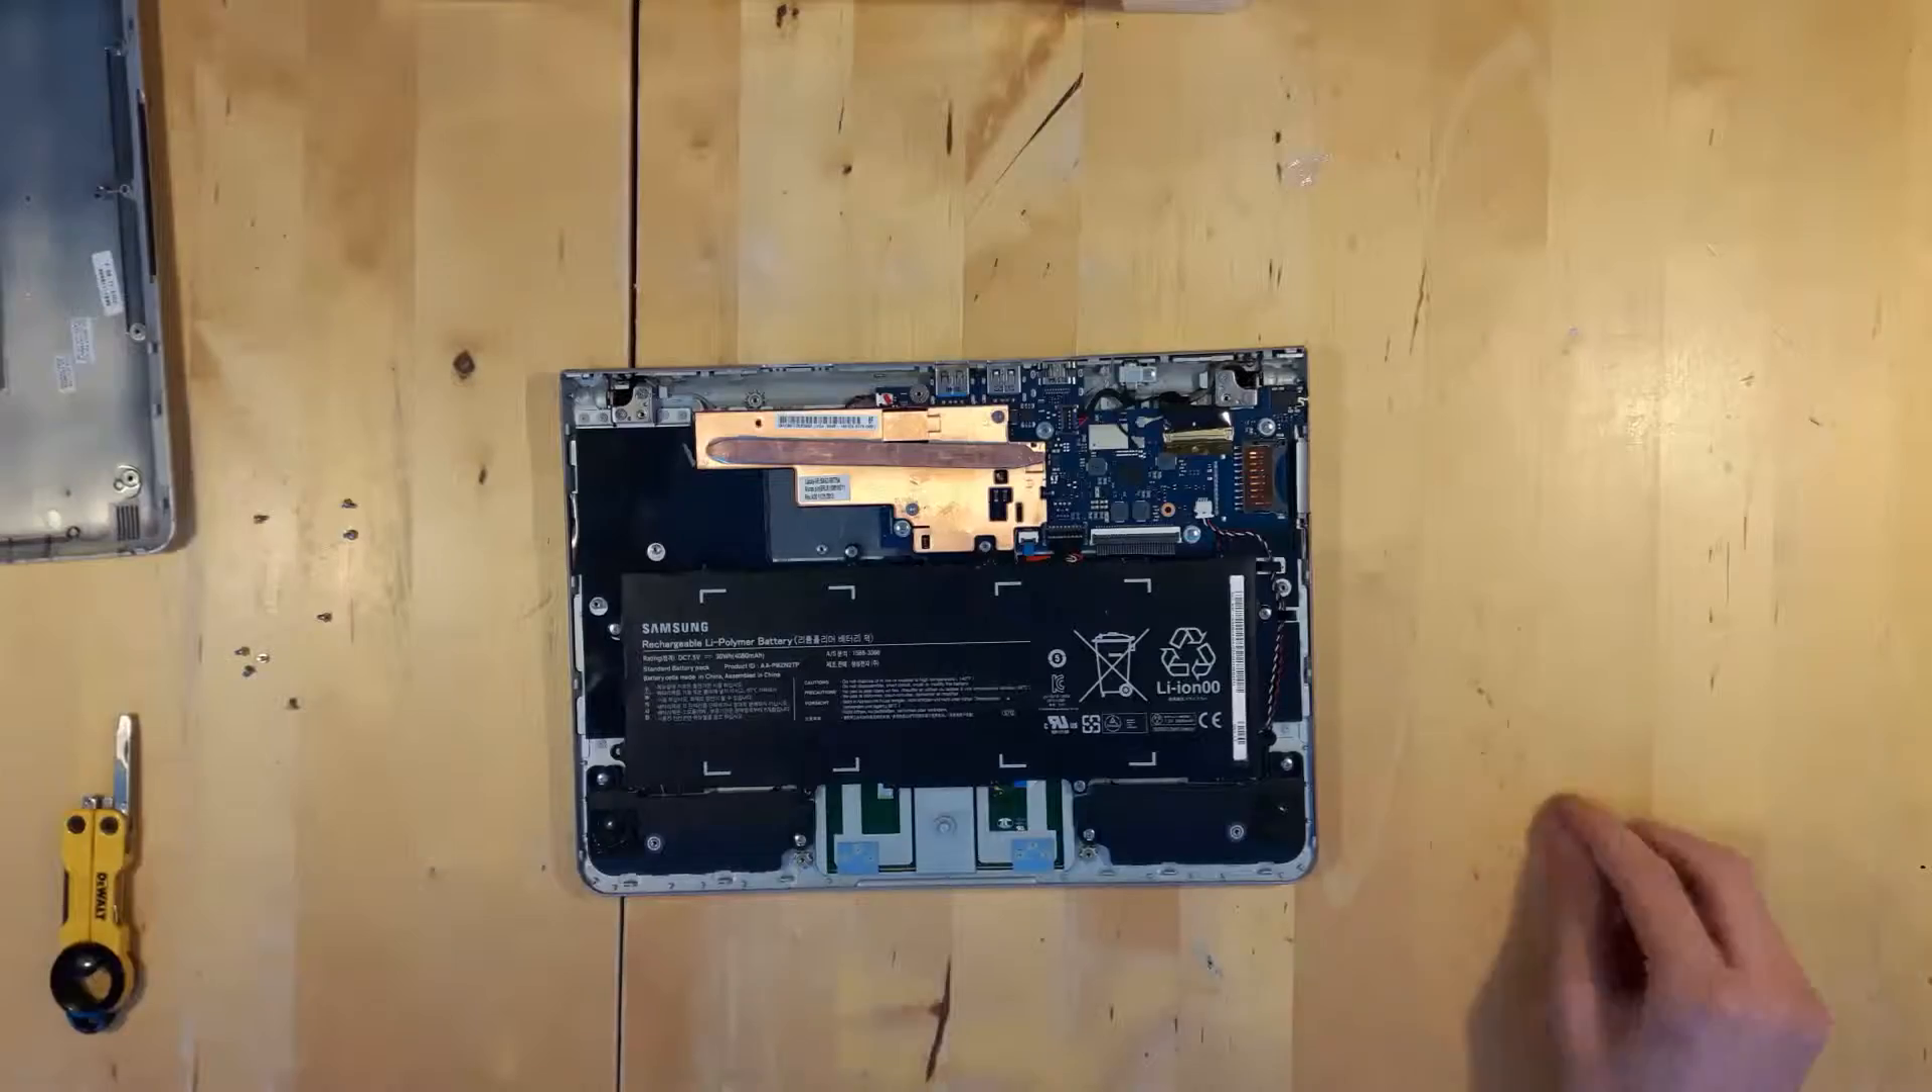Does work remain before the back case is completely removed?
No.